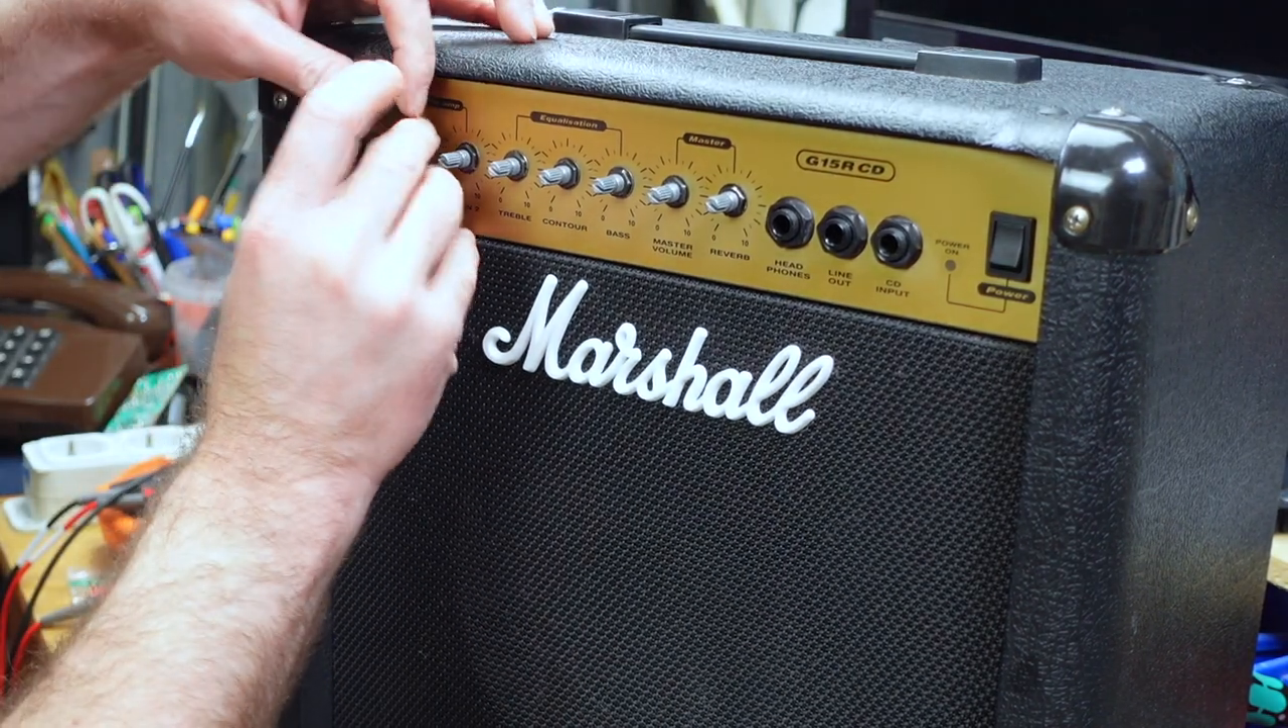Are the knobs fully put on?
No.